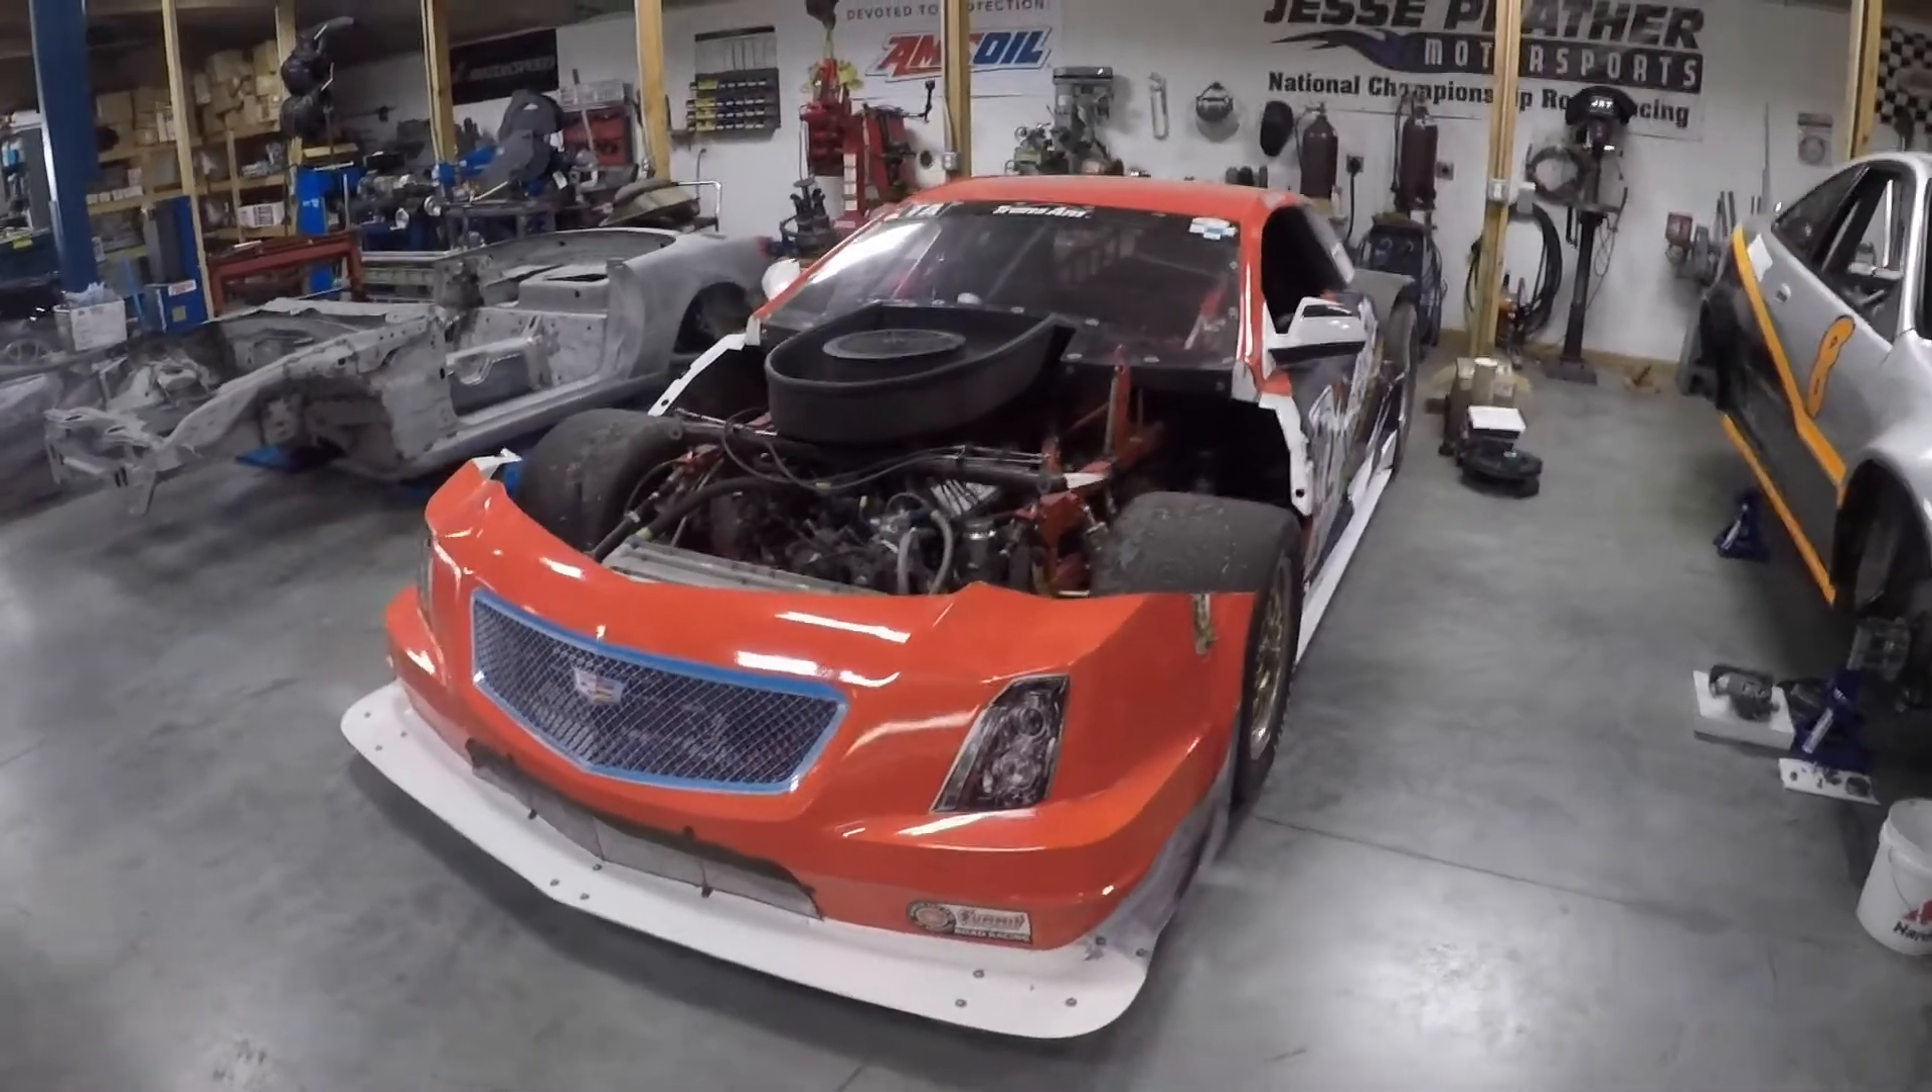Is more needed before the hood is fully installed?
Yes.